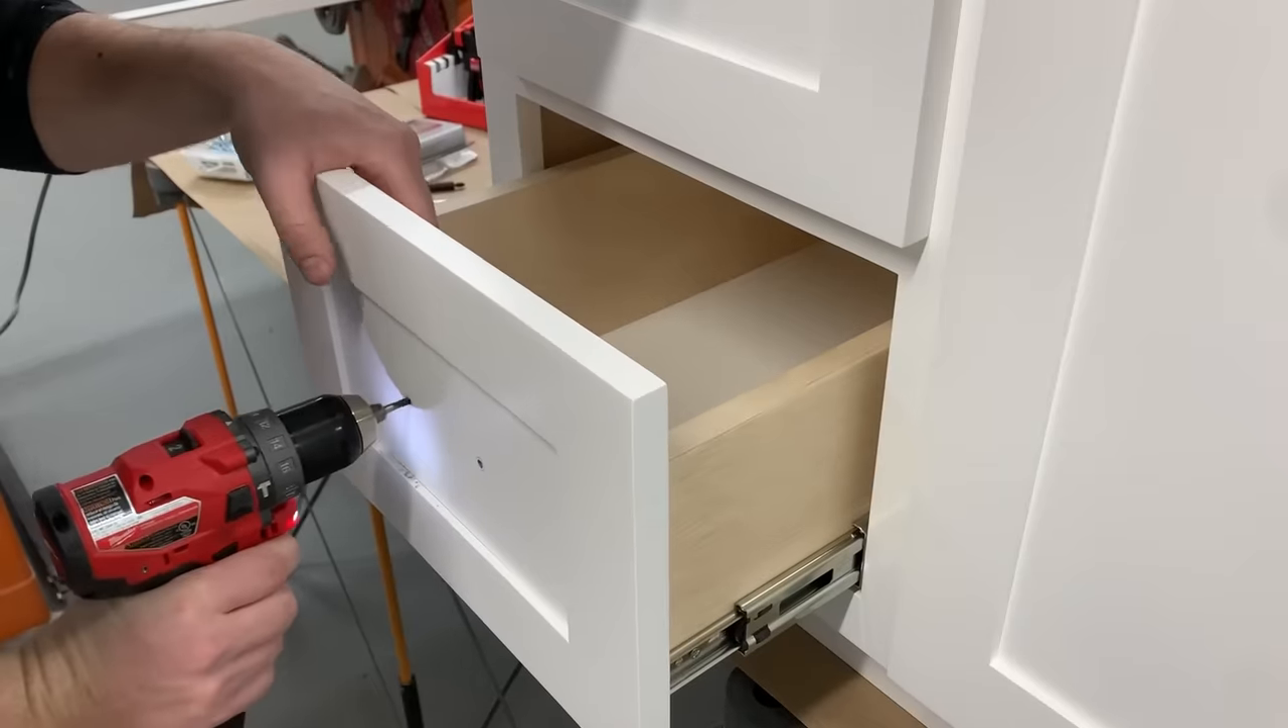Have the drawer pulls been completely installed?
No.